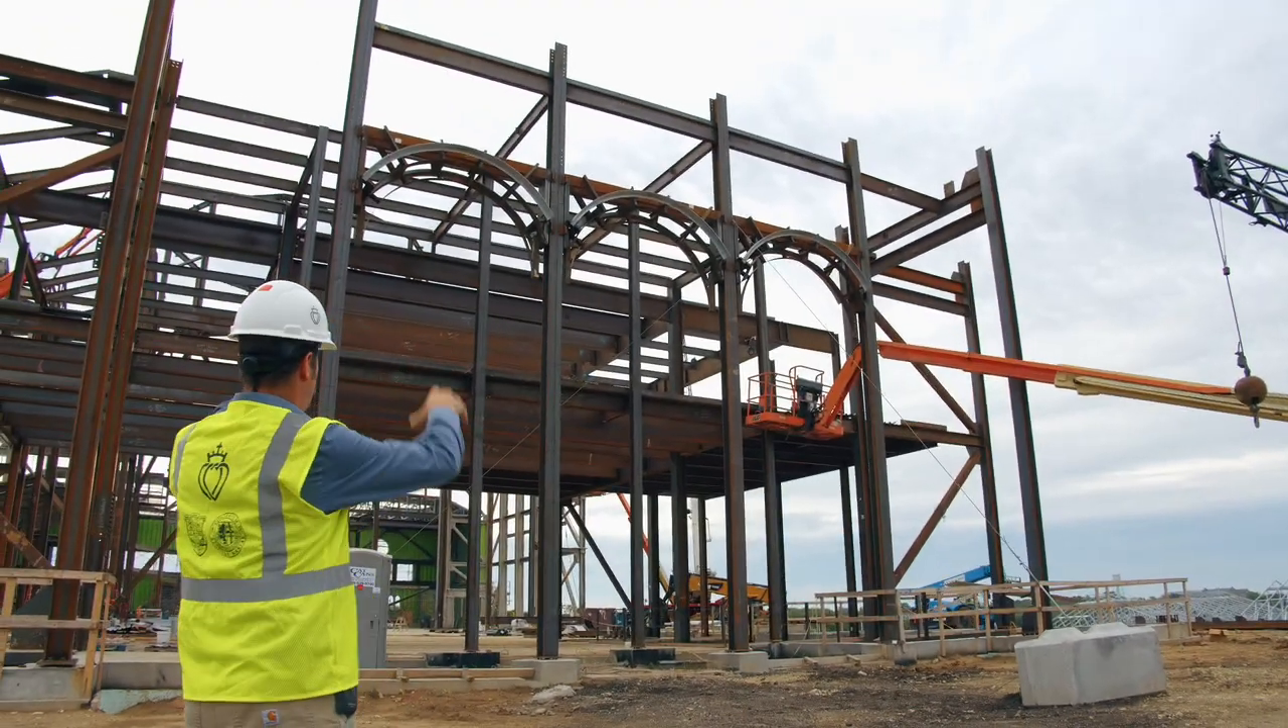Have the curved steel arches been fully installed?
Yes.